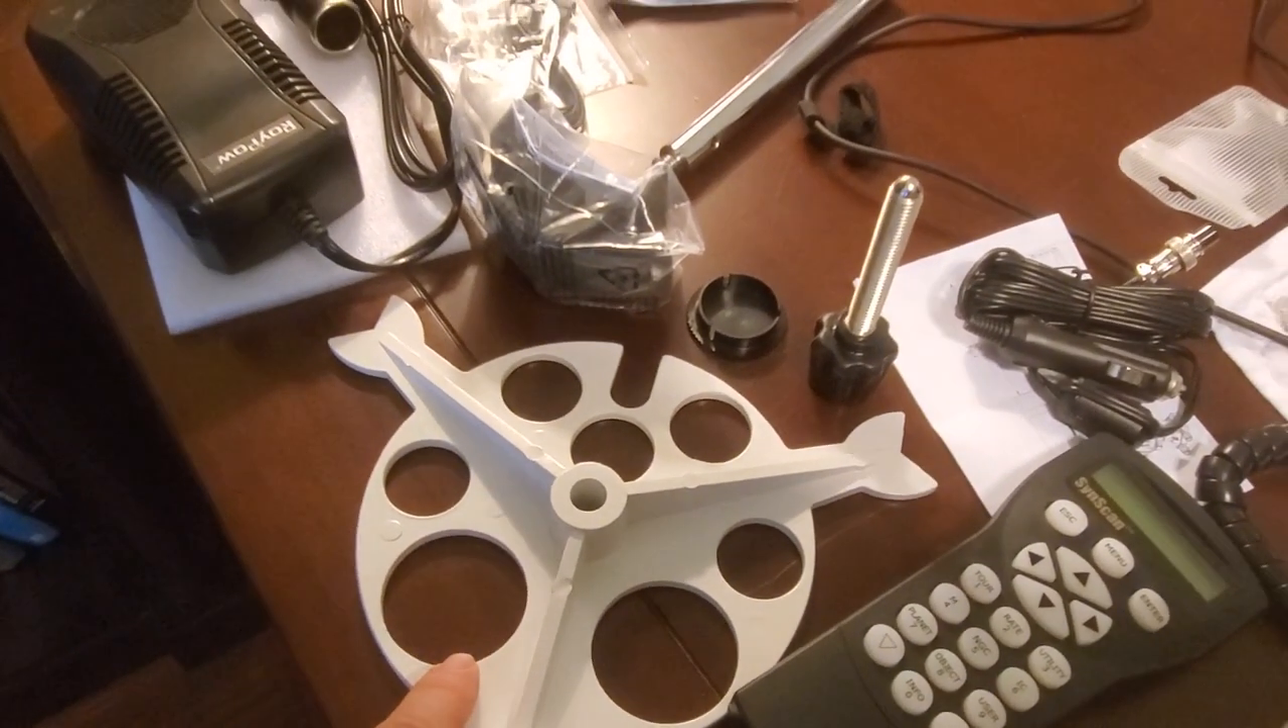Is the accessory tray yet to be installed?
Yes.